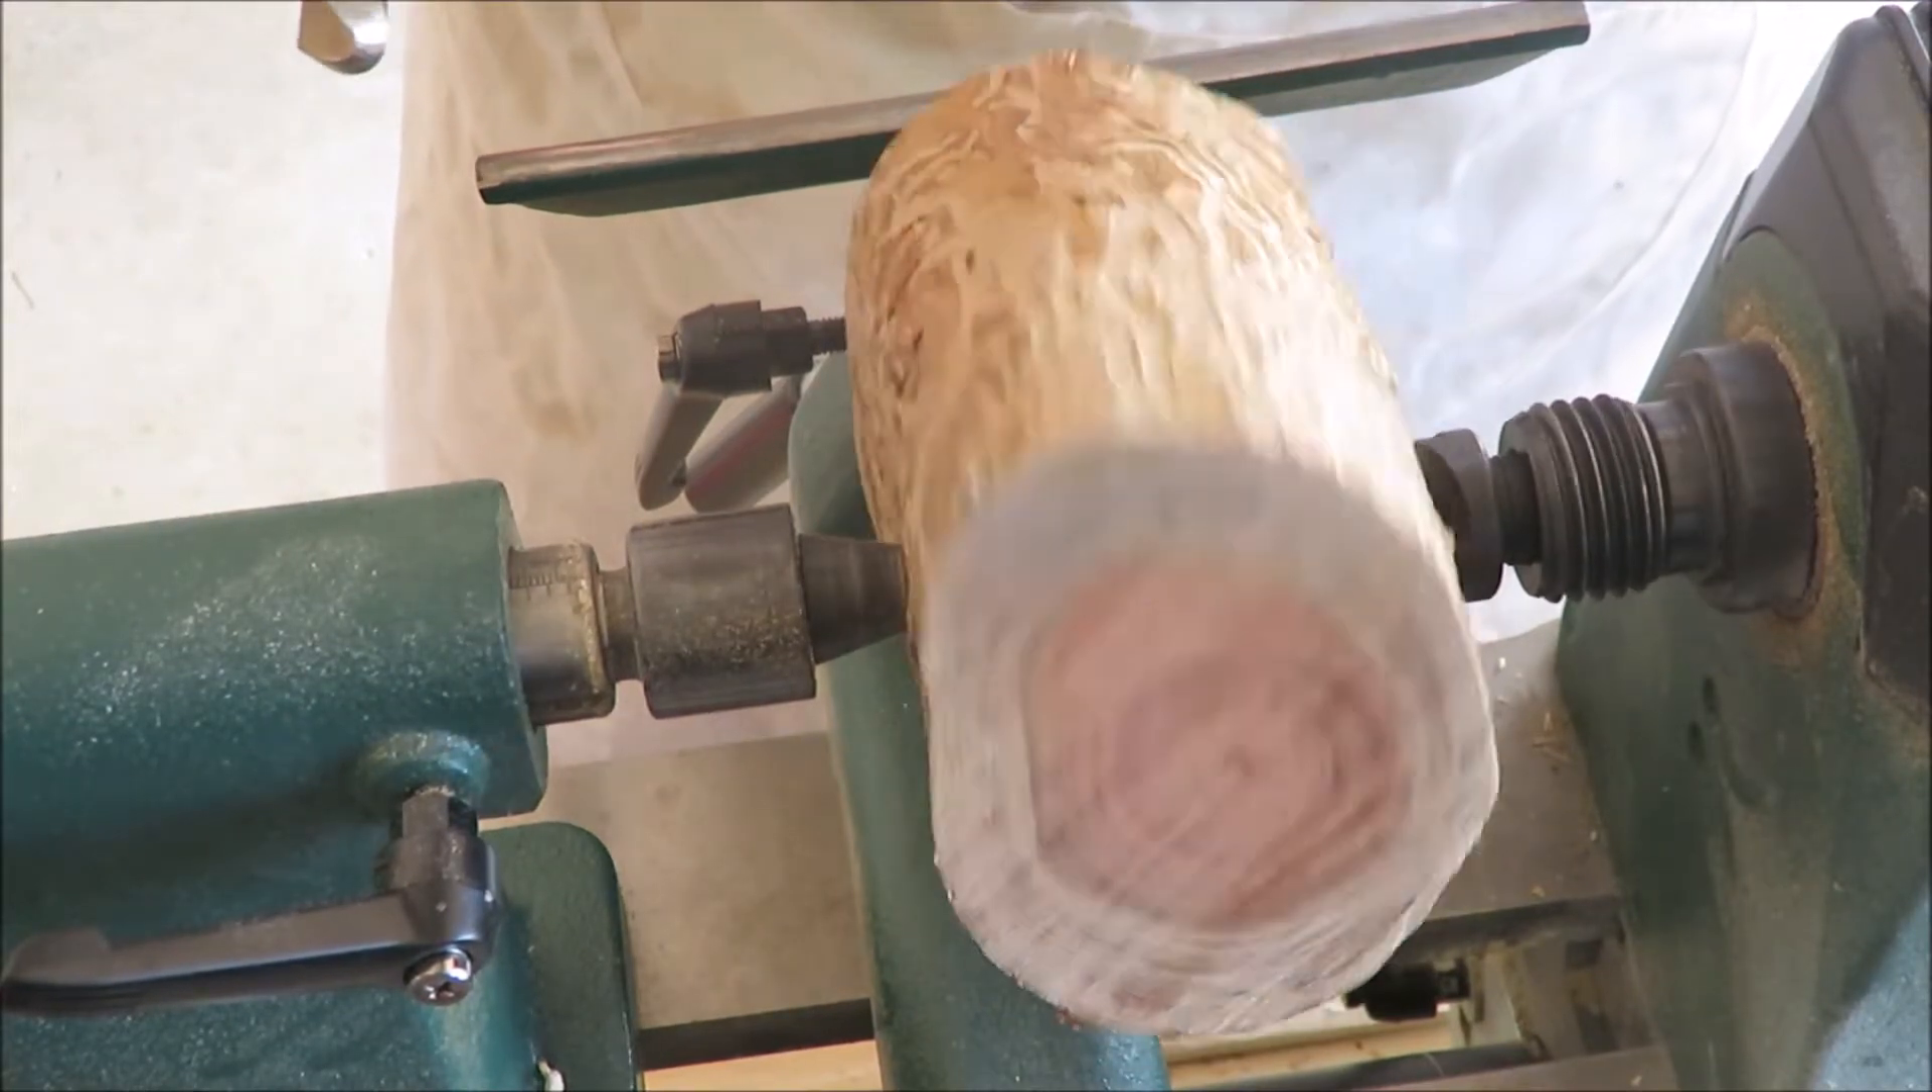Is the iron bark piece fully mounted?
Yes.